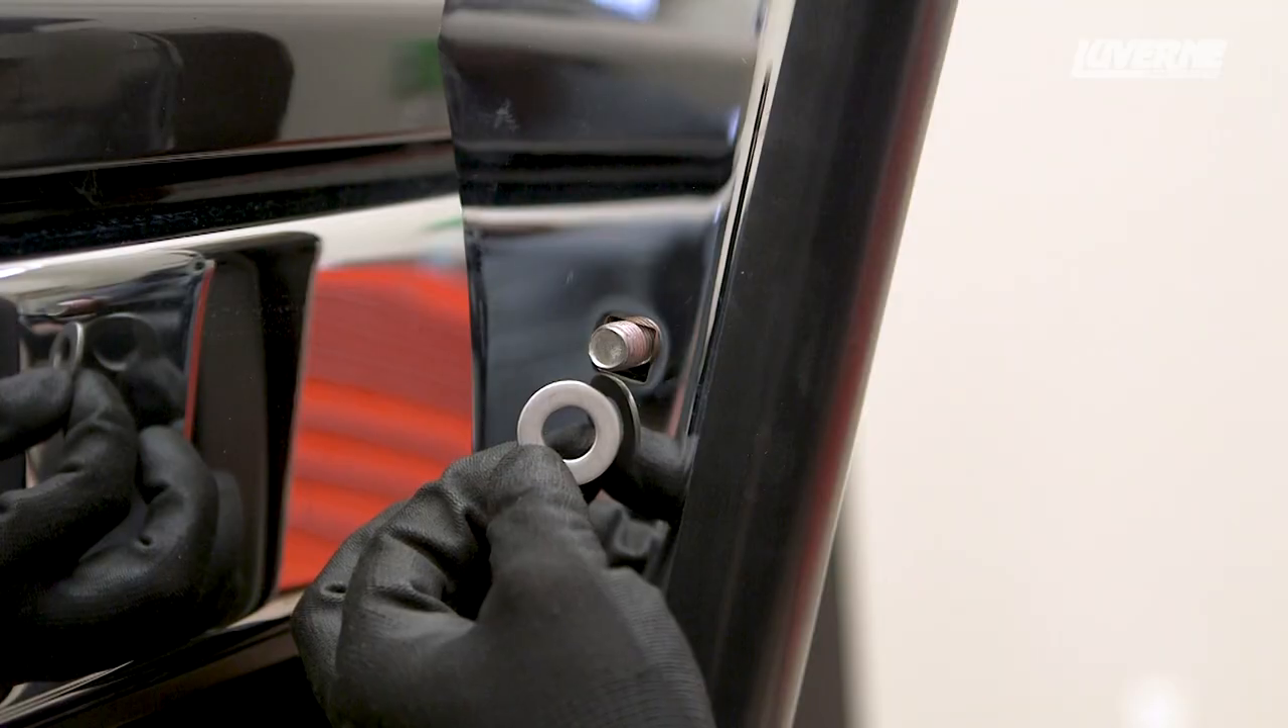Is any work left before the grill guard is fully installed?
Yes.